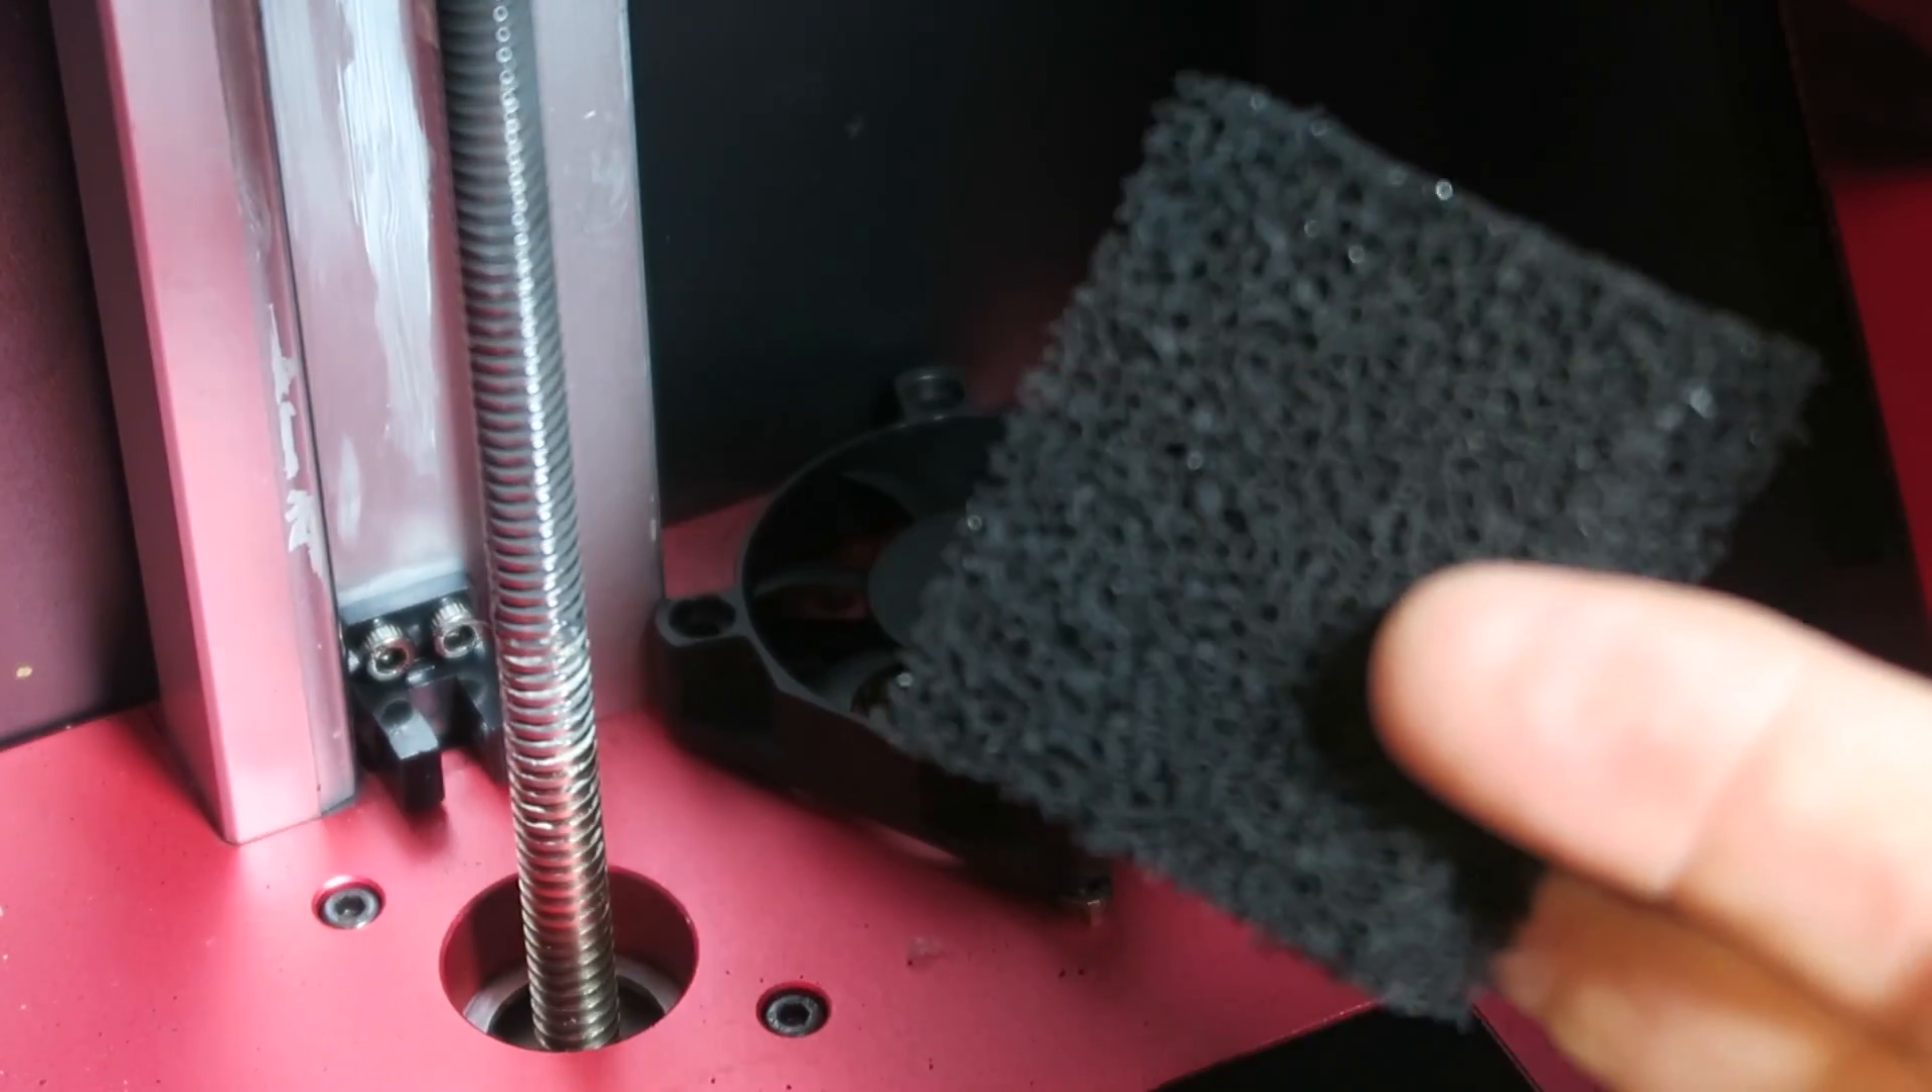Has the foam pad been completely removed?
Yes.